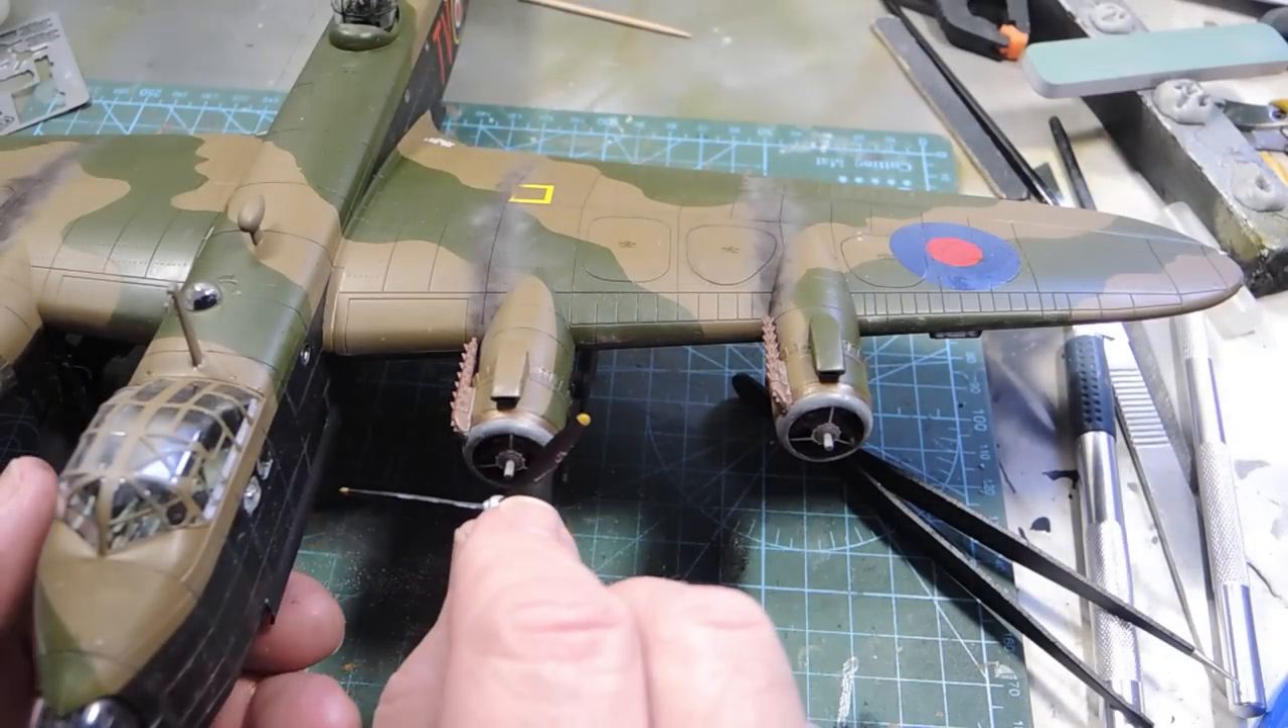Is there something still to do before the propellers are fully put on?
Yes.